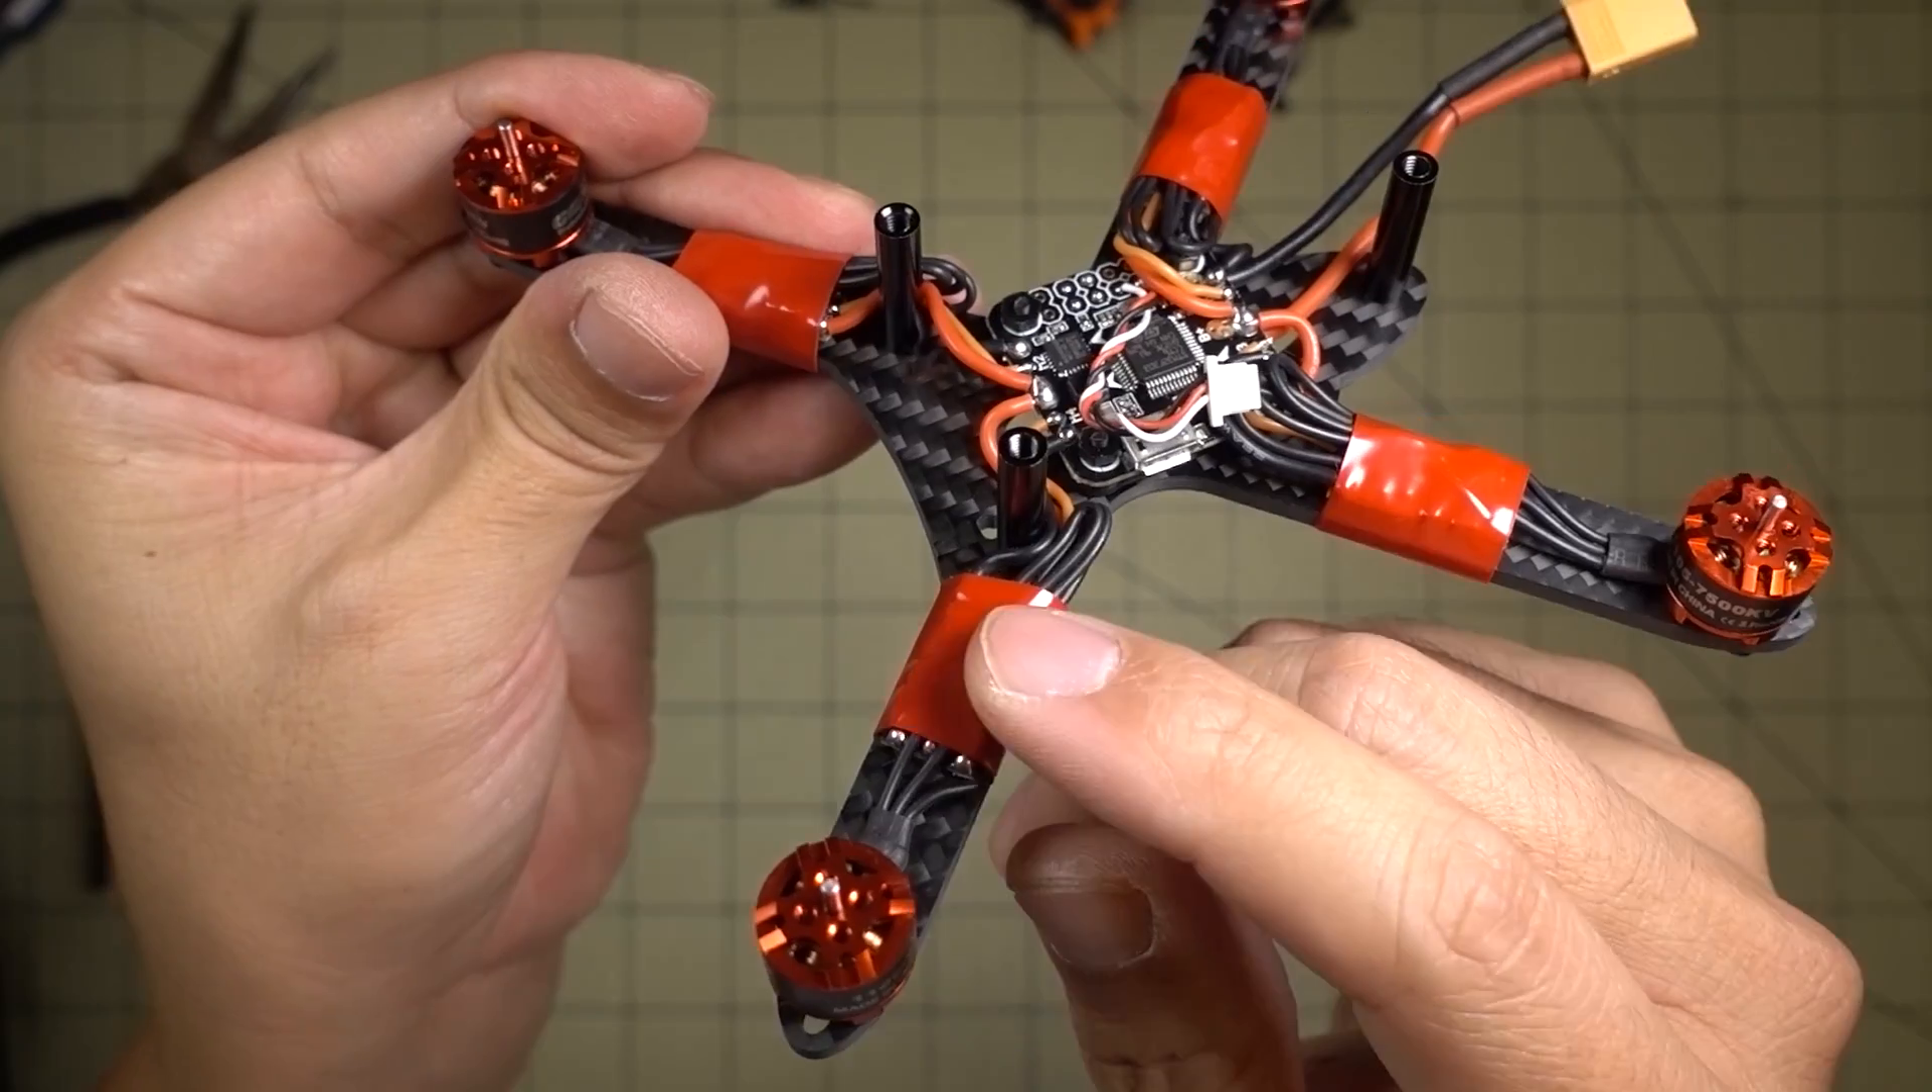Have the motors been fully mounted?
Yes.